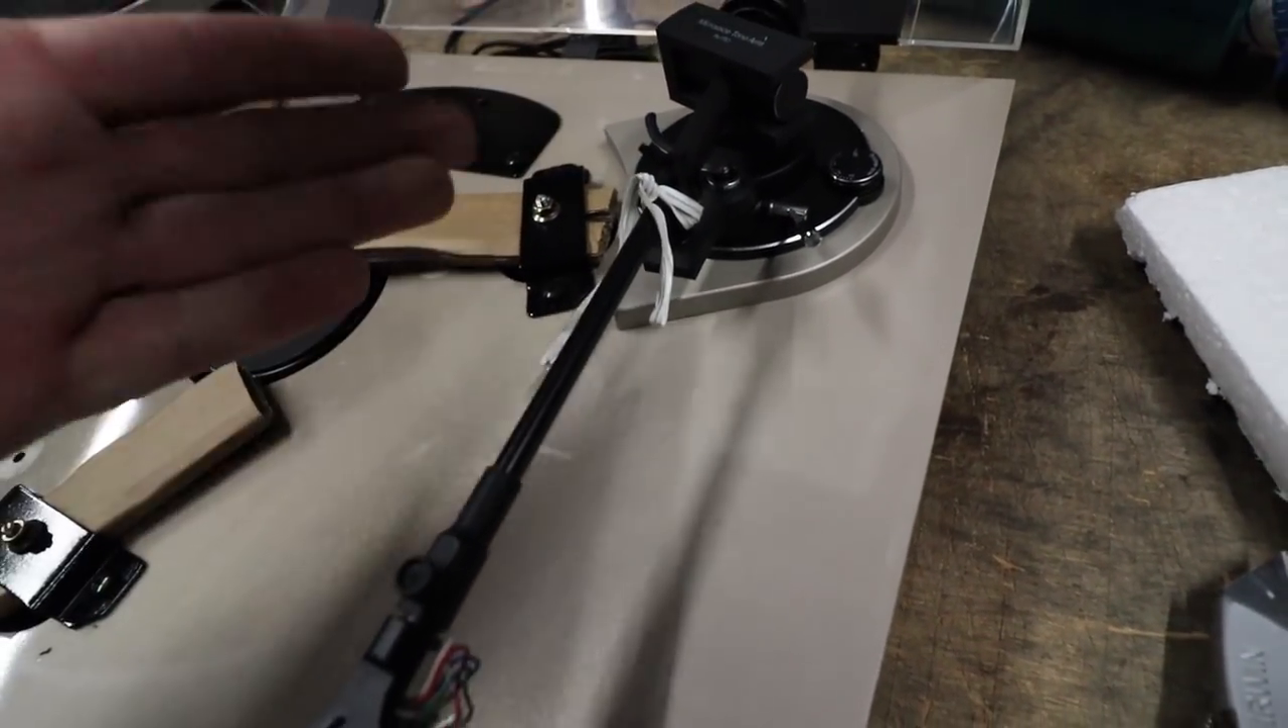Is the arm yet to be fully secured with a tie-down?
No.